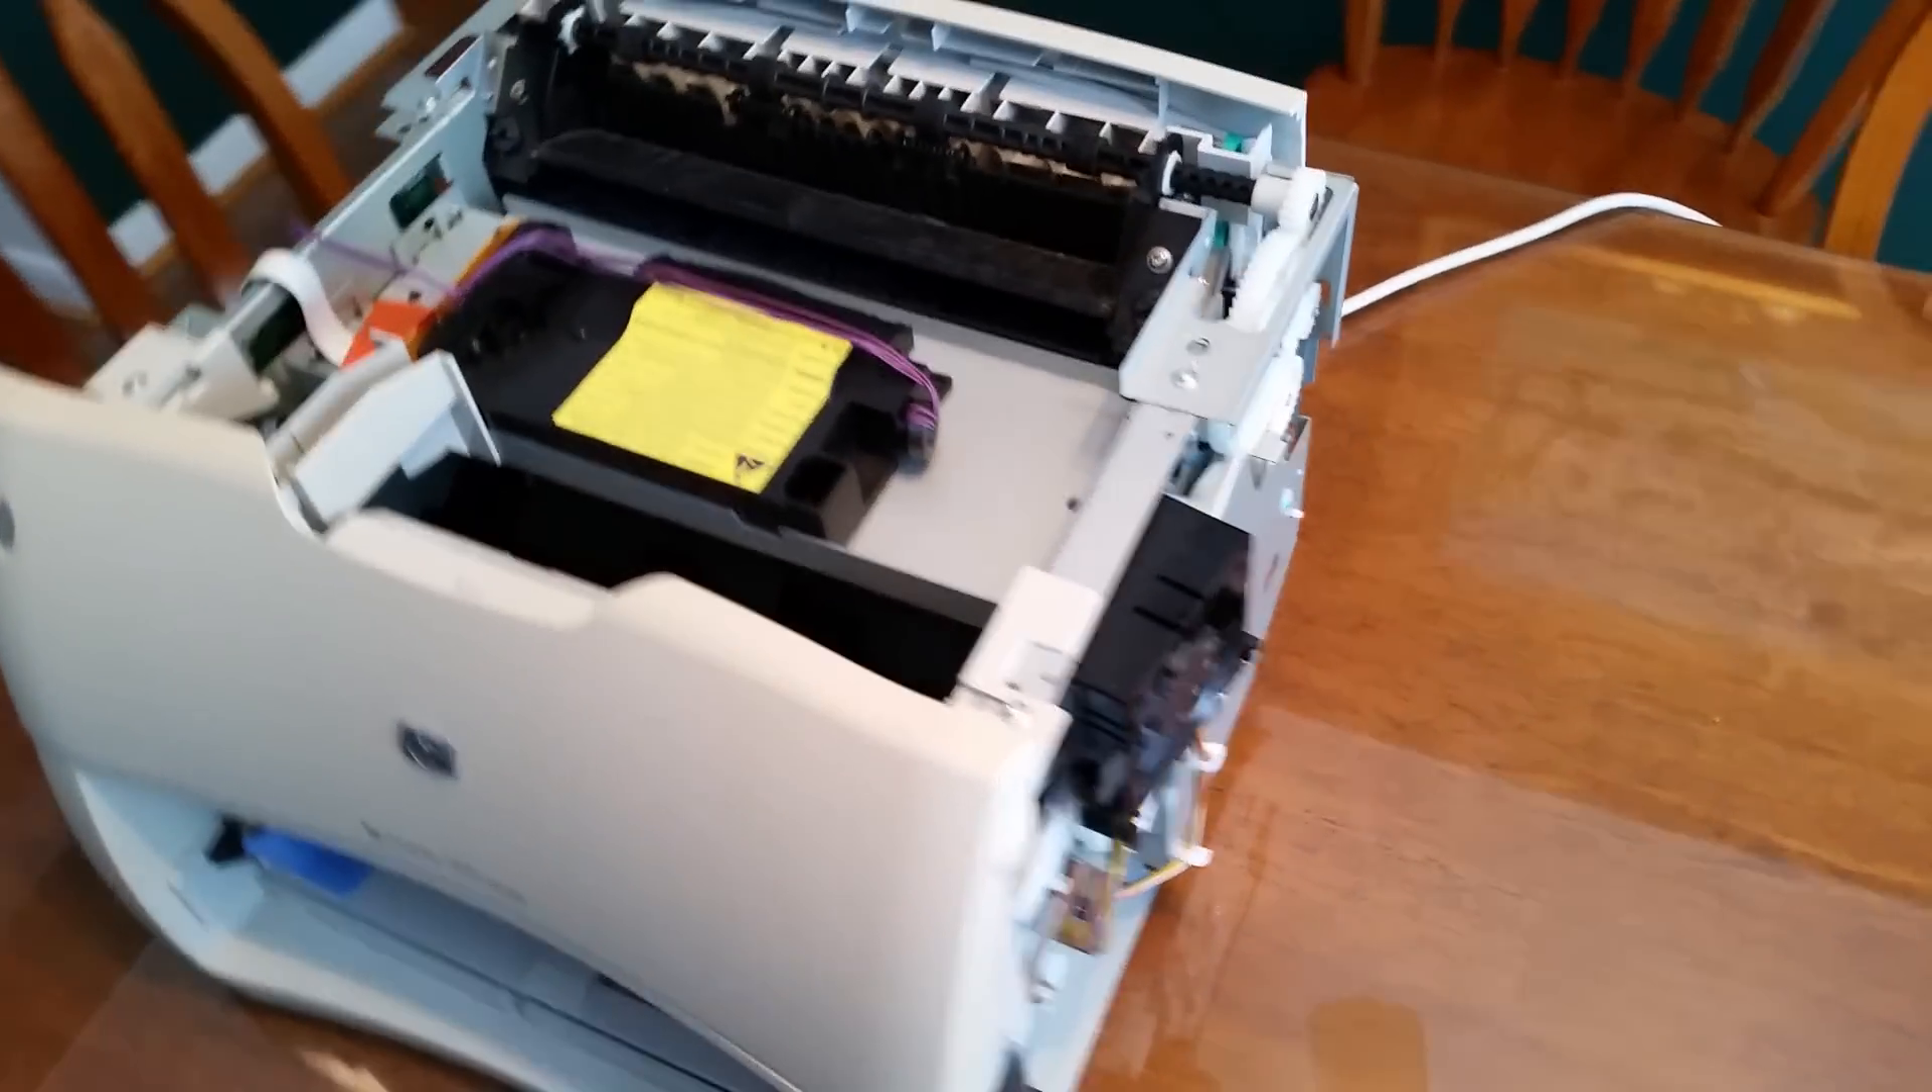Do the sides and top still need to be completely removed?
No.